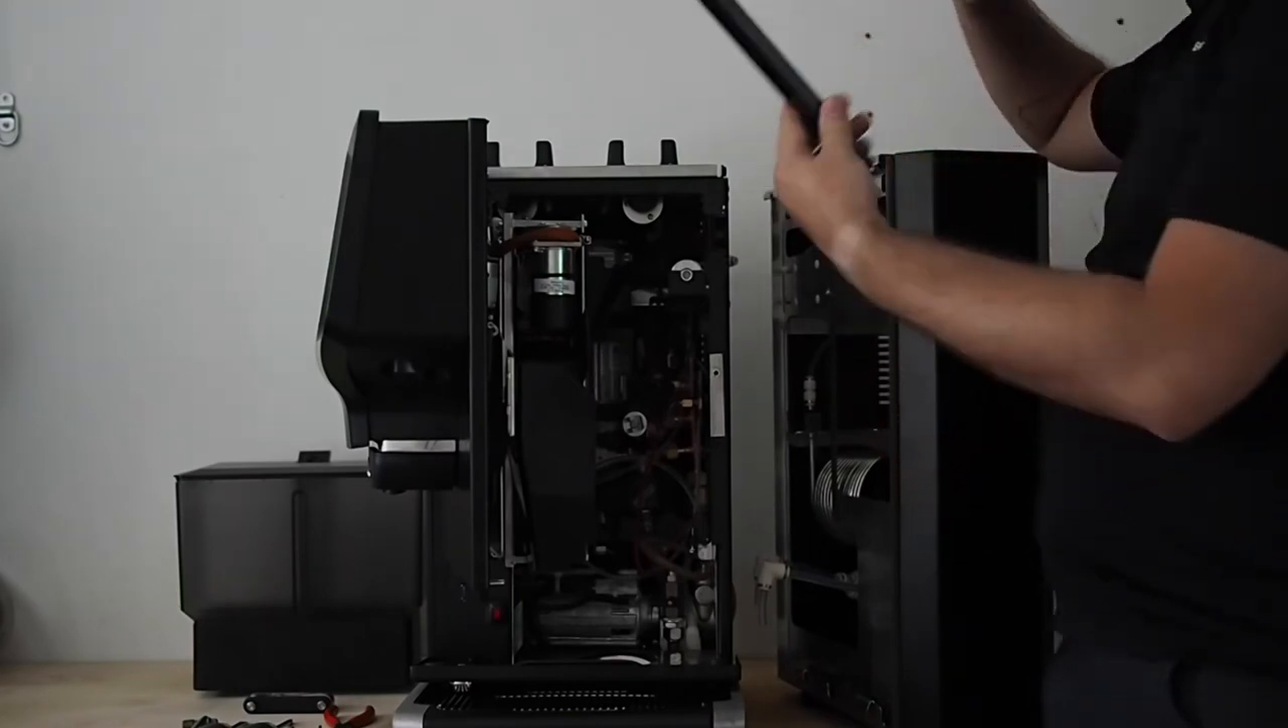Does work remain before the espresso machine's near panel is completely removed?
No.